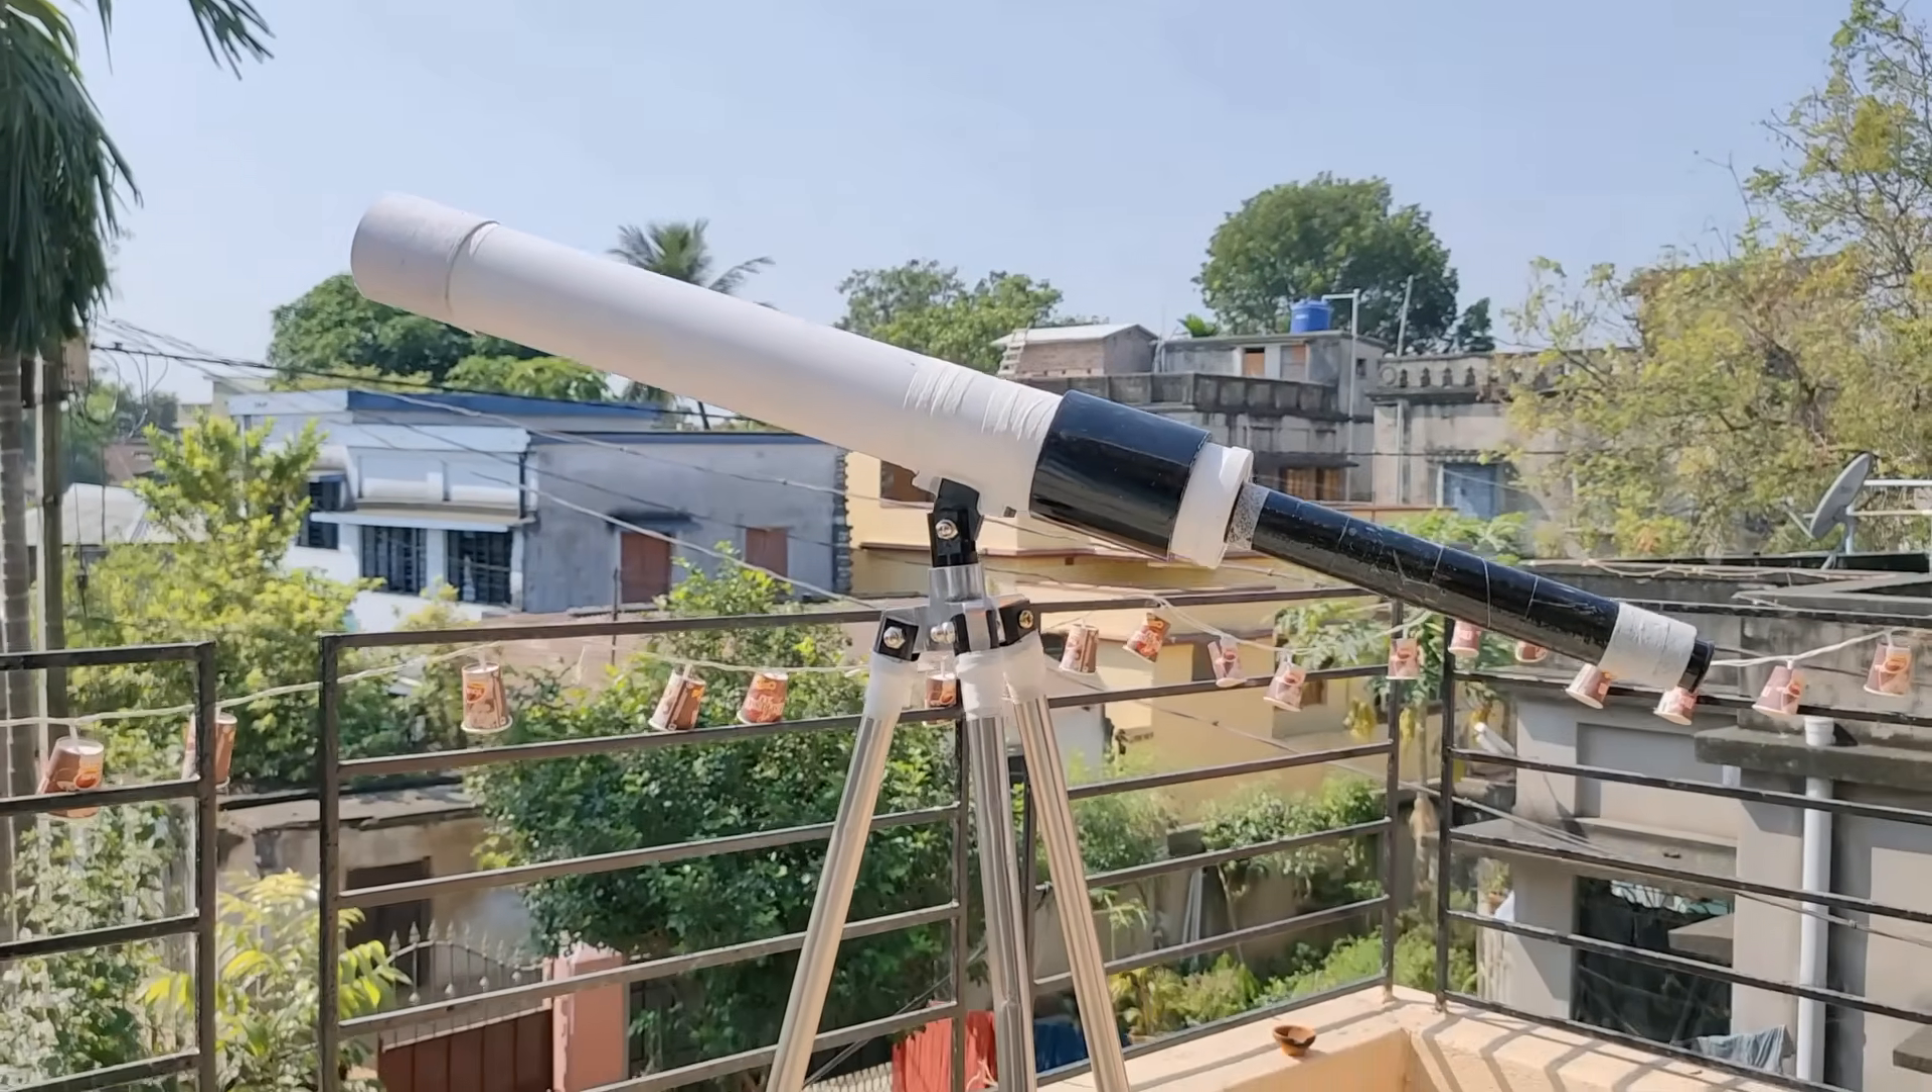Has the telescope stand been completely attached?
Yes.